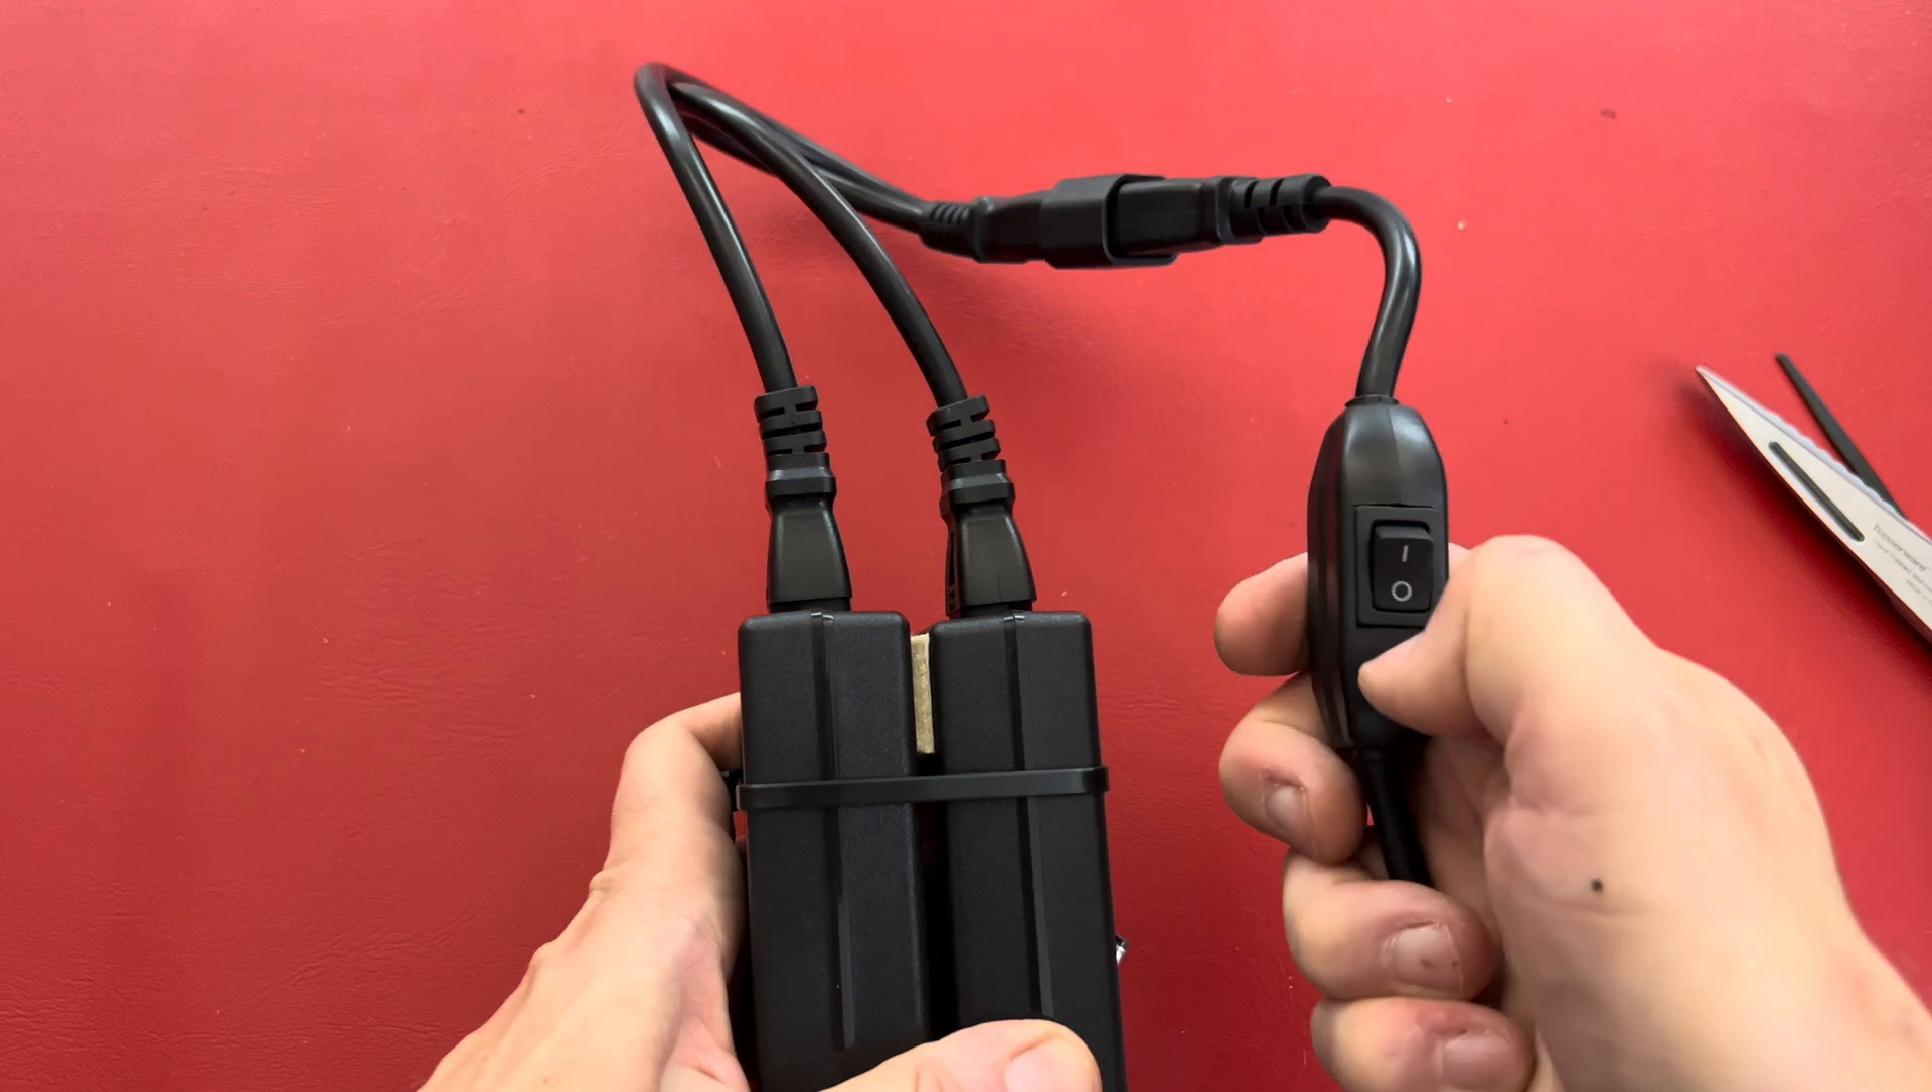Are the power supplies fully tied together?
Yes.